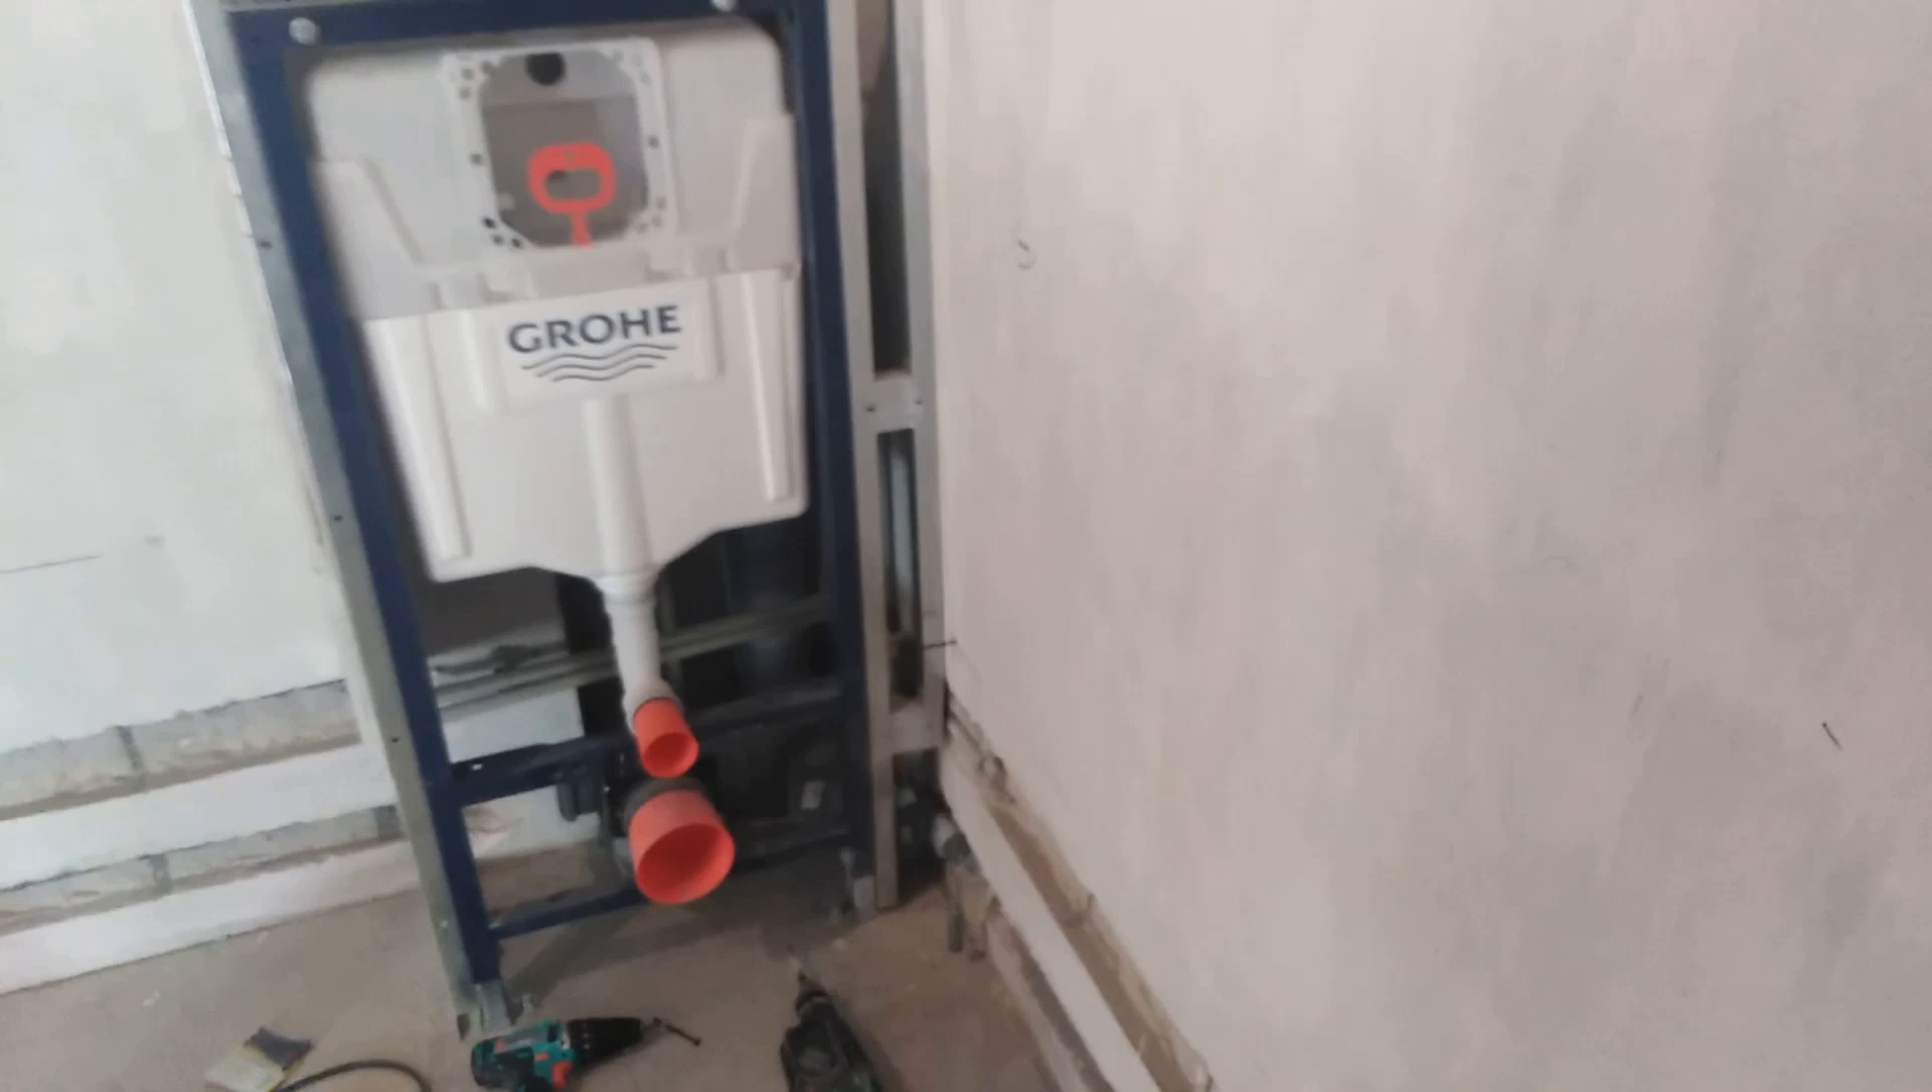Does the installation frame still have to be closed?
Yes.